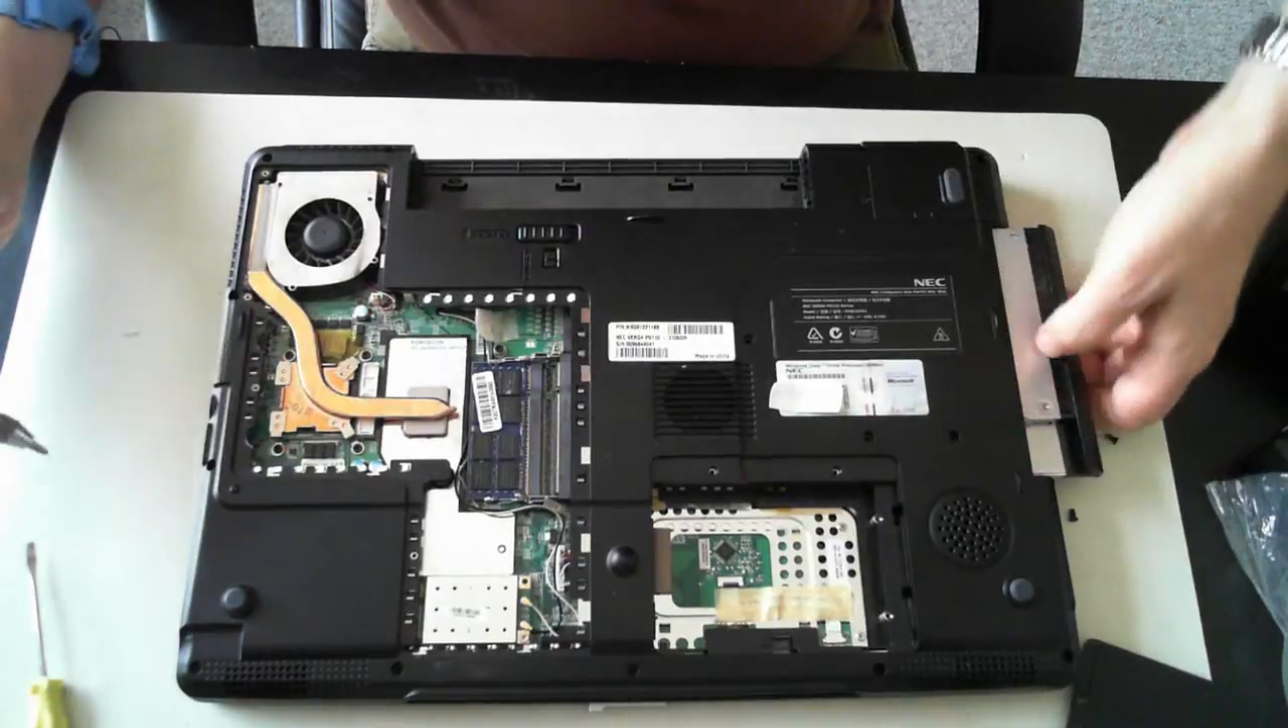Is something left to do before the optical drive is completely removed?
Yes.